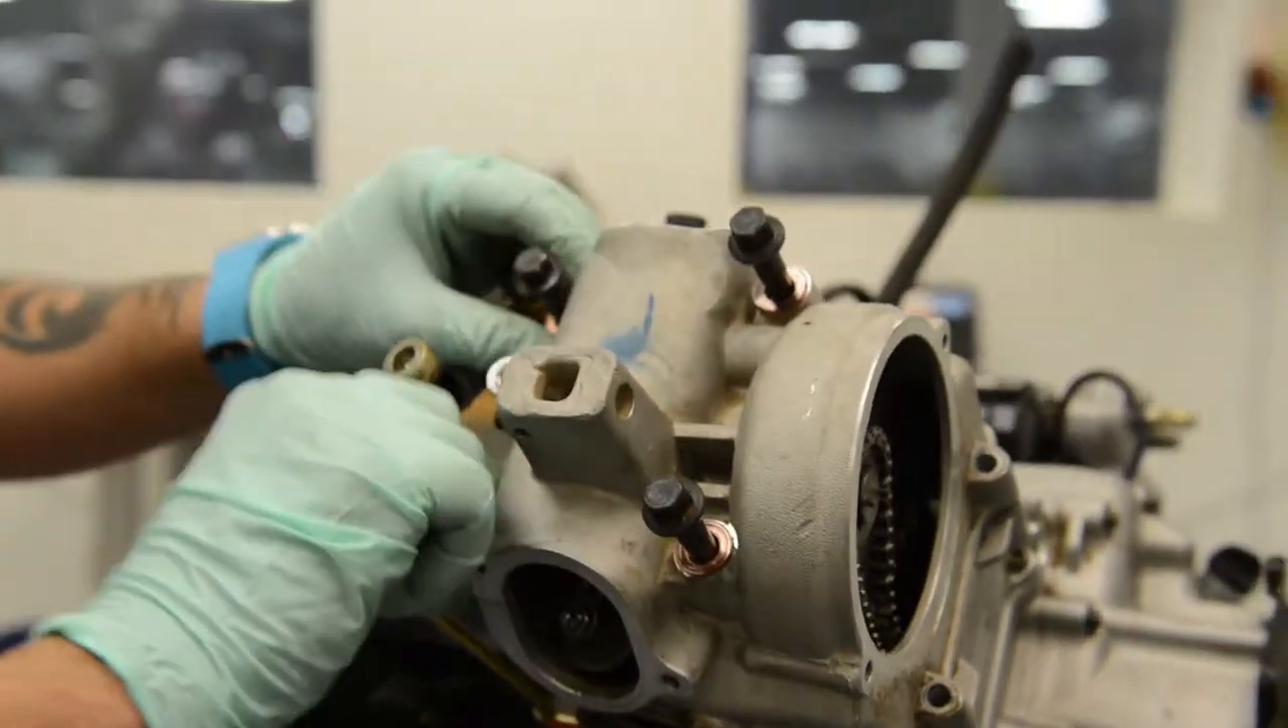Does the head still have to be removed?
Yes.